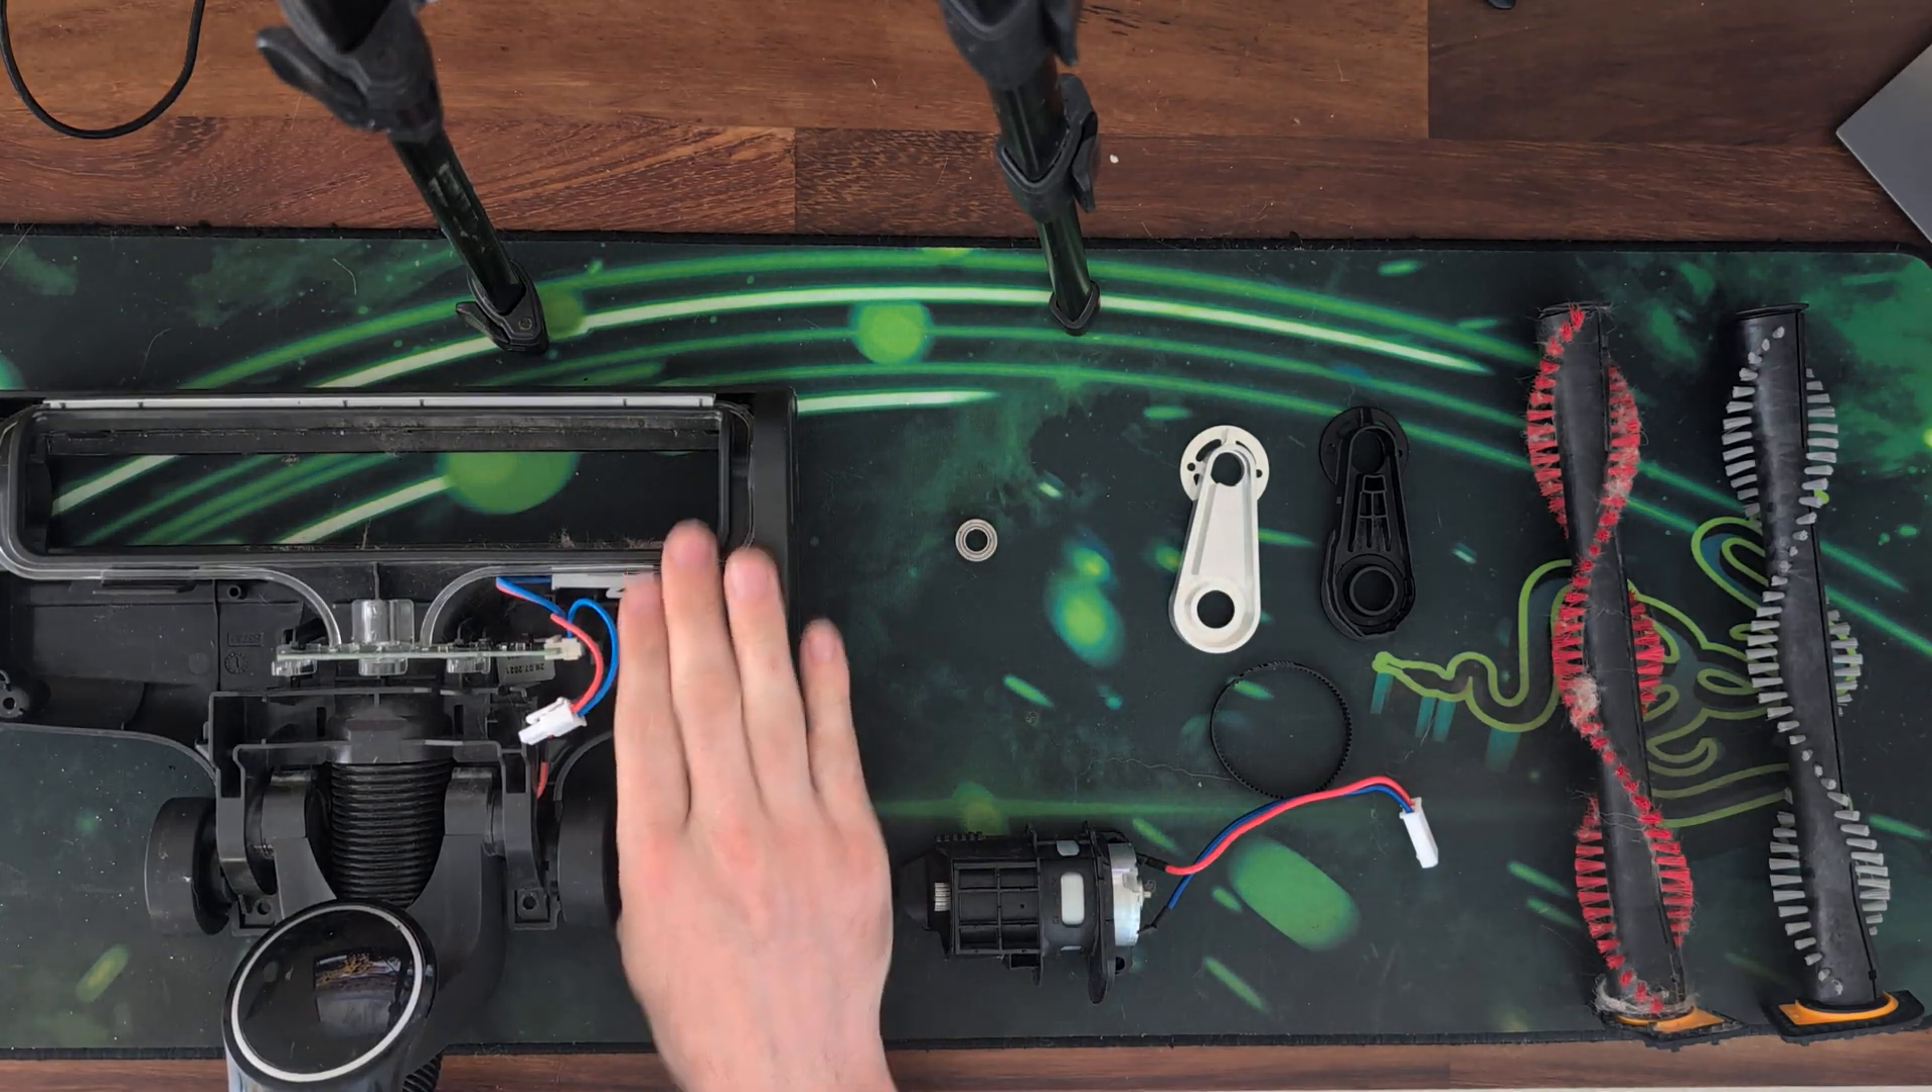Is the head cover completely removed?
Yes.